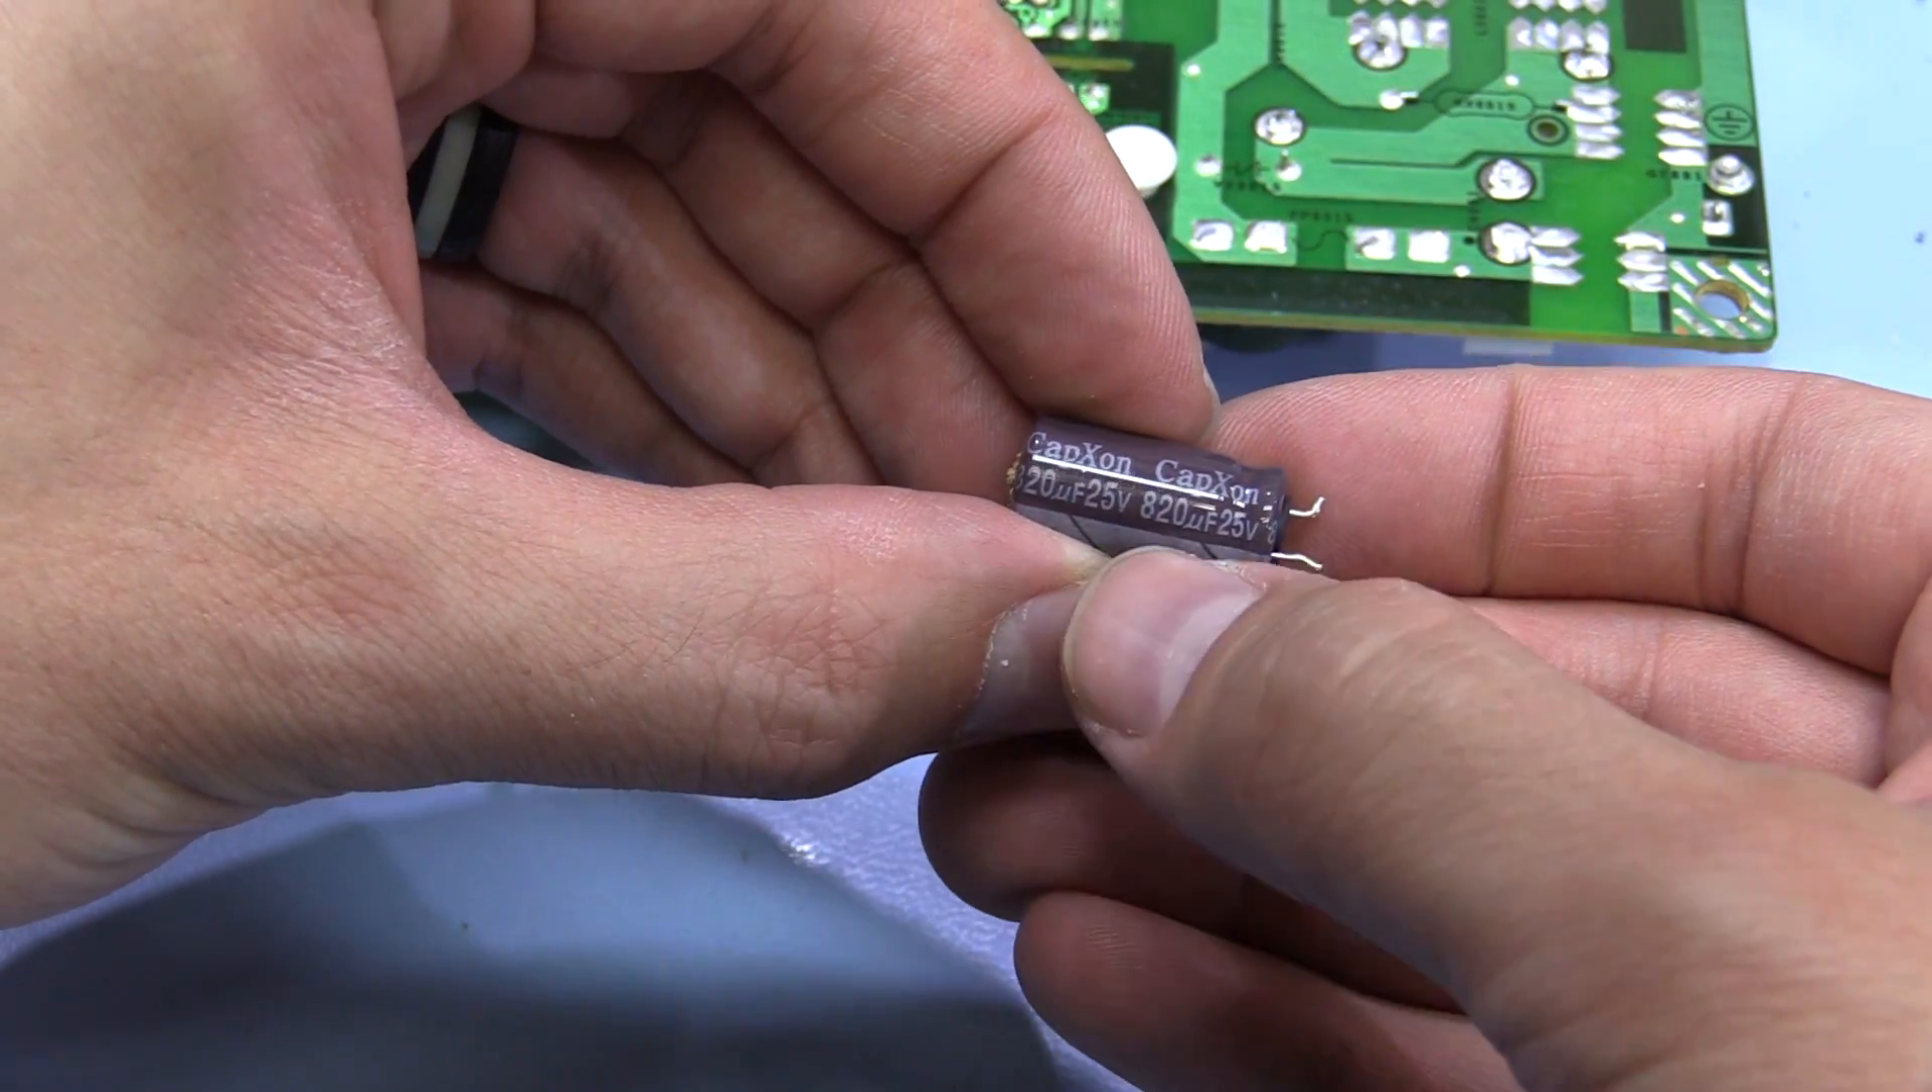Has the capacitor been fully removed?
Yes.